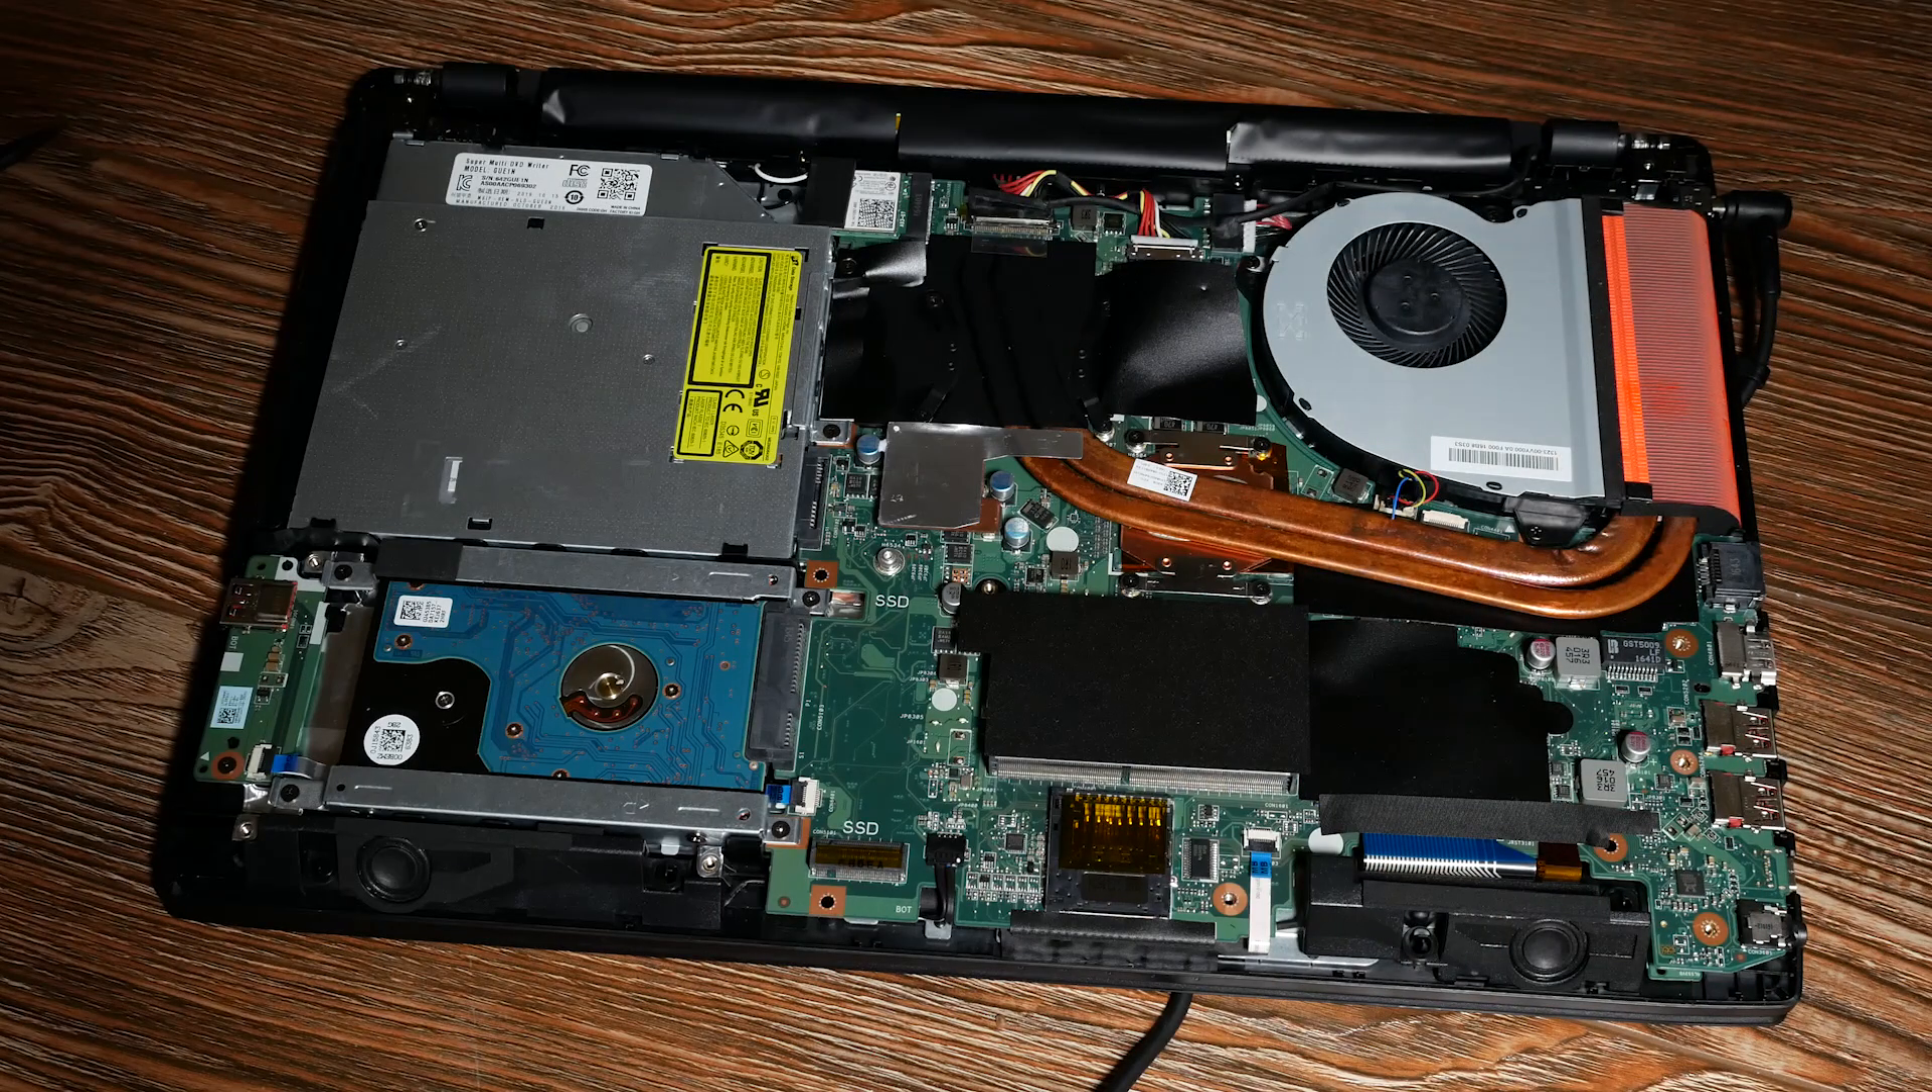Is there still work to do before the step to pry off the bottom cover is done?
No.